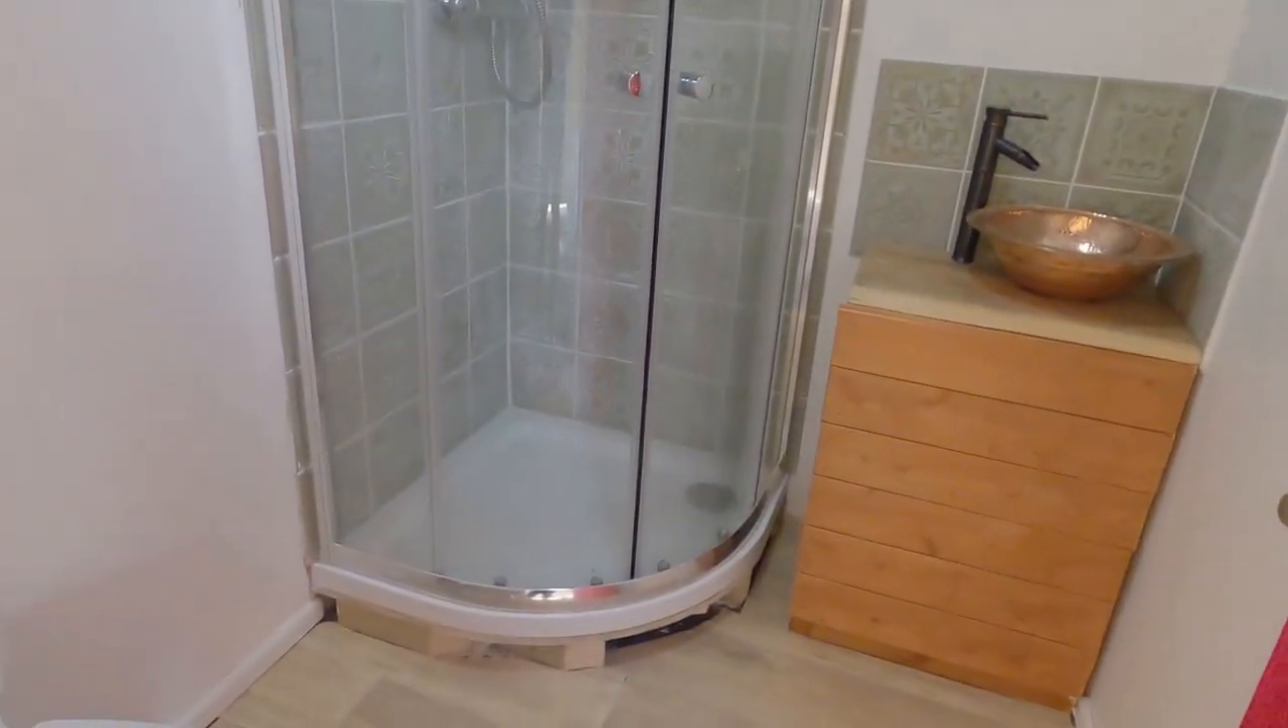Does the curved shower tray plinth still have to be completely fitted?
Yes.